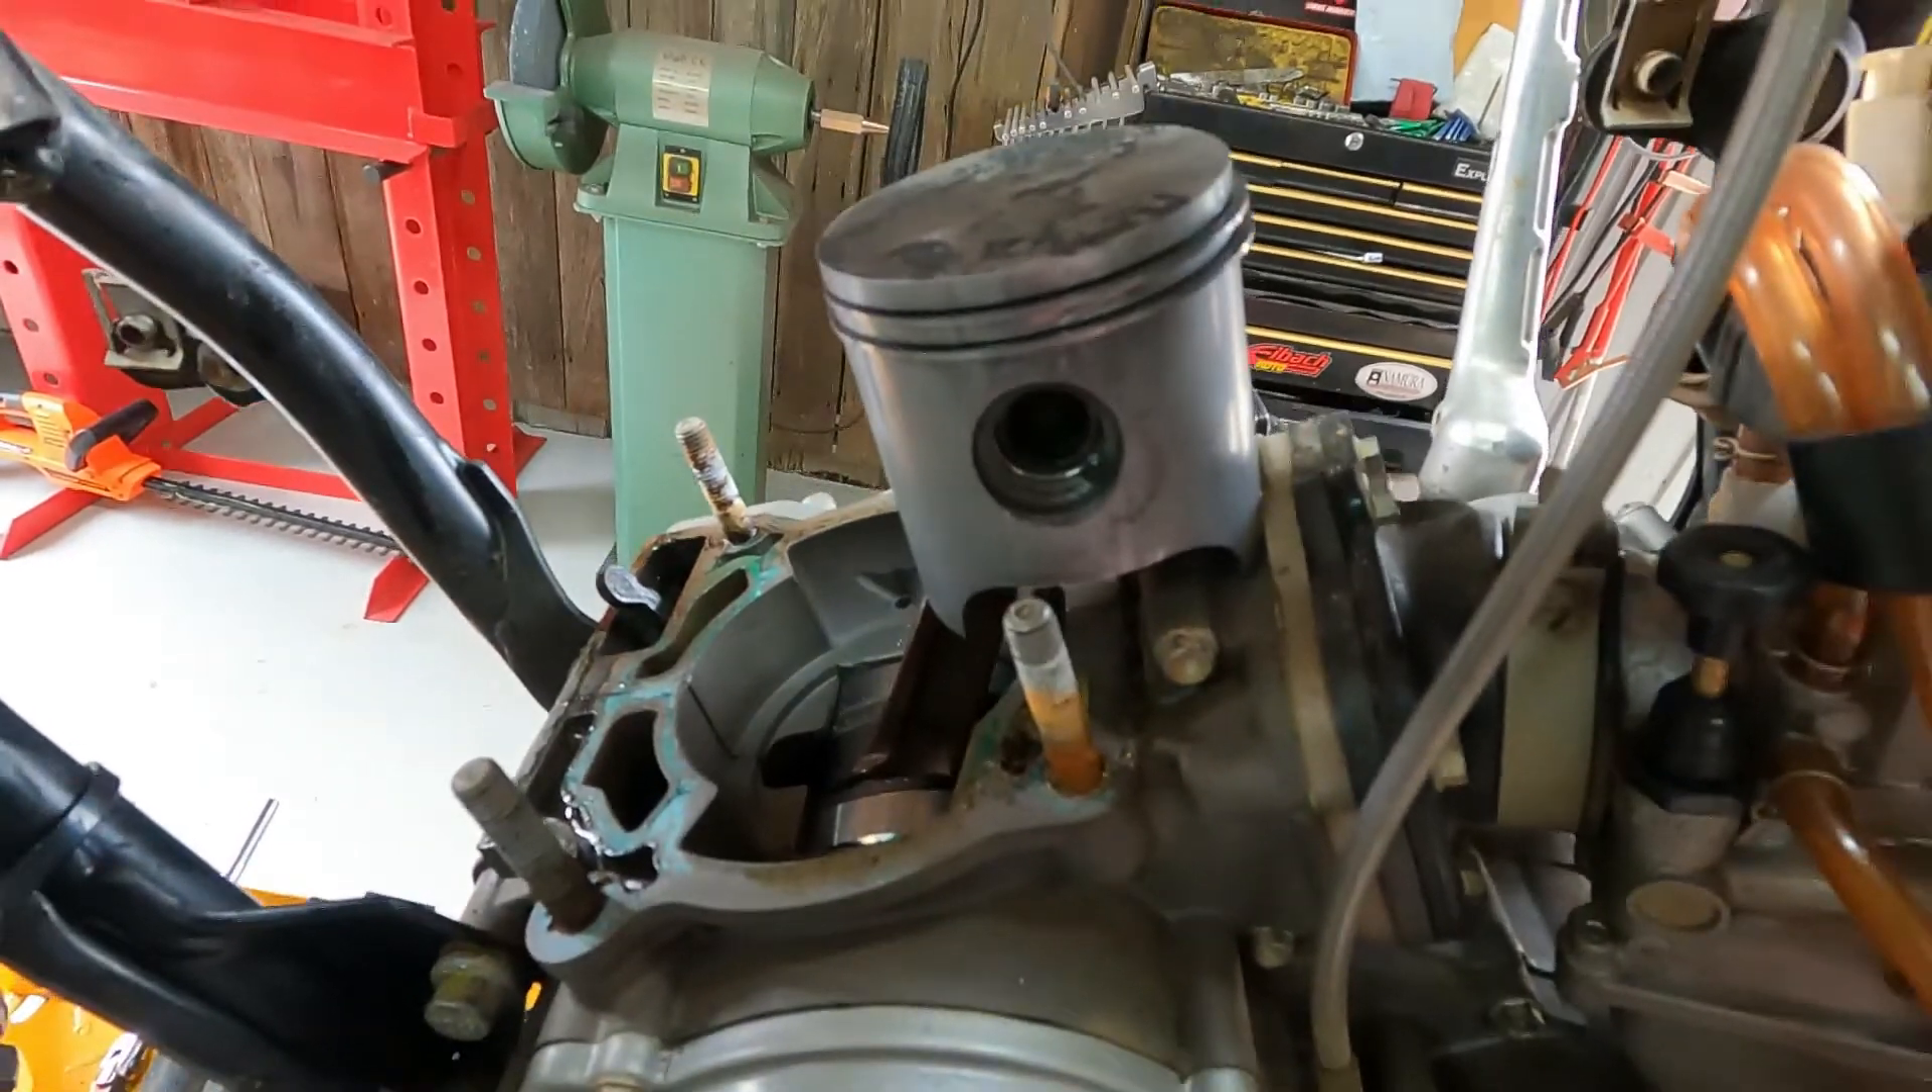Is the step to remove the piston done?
No.